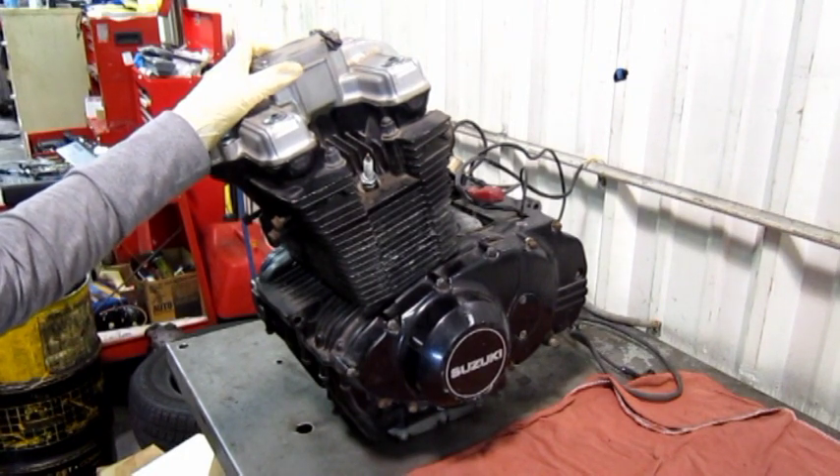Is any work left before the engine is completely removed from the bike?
No.